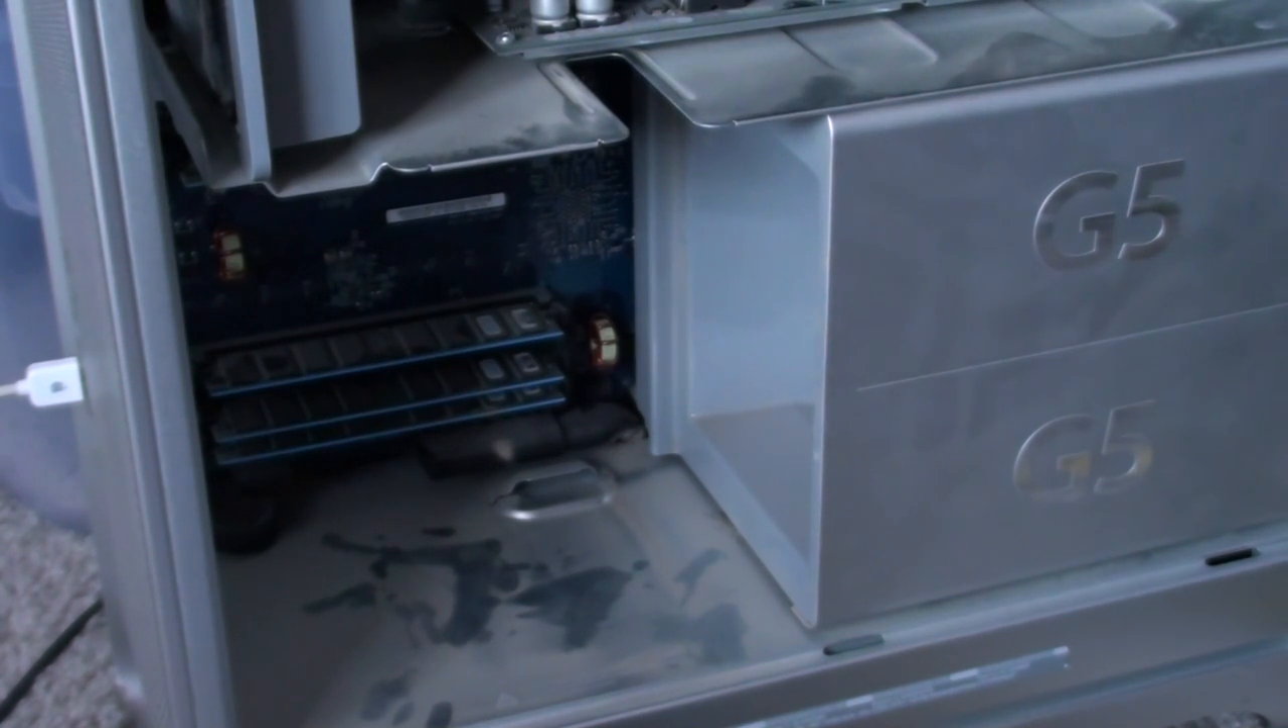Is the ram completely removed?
No.